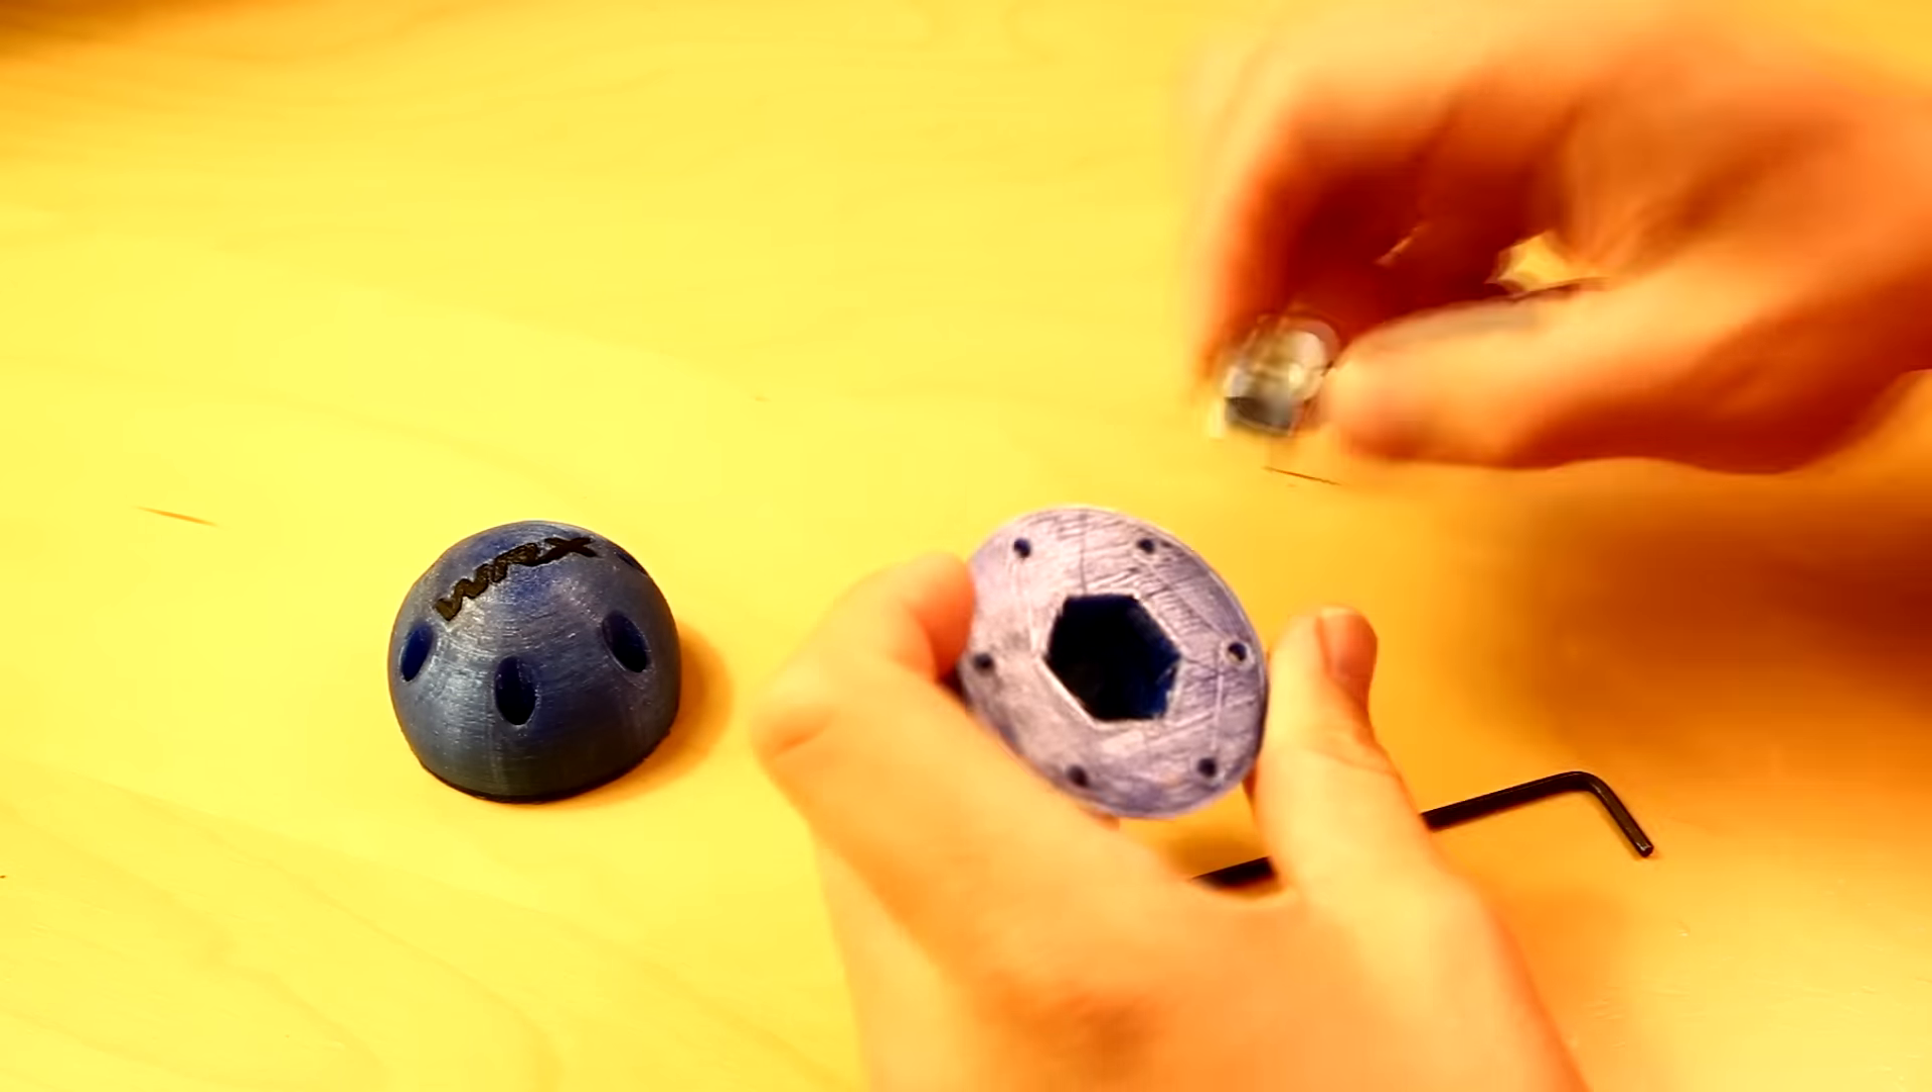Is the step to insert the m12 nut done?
No.